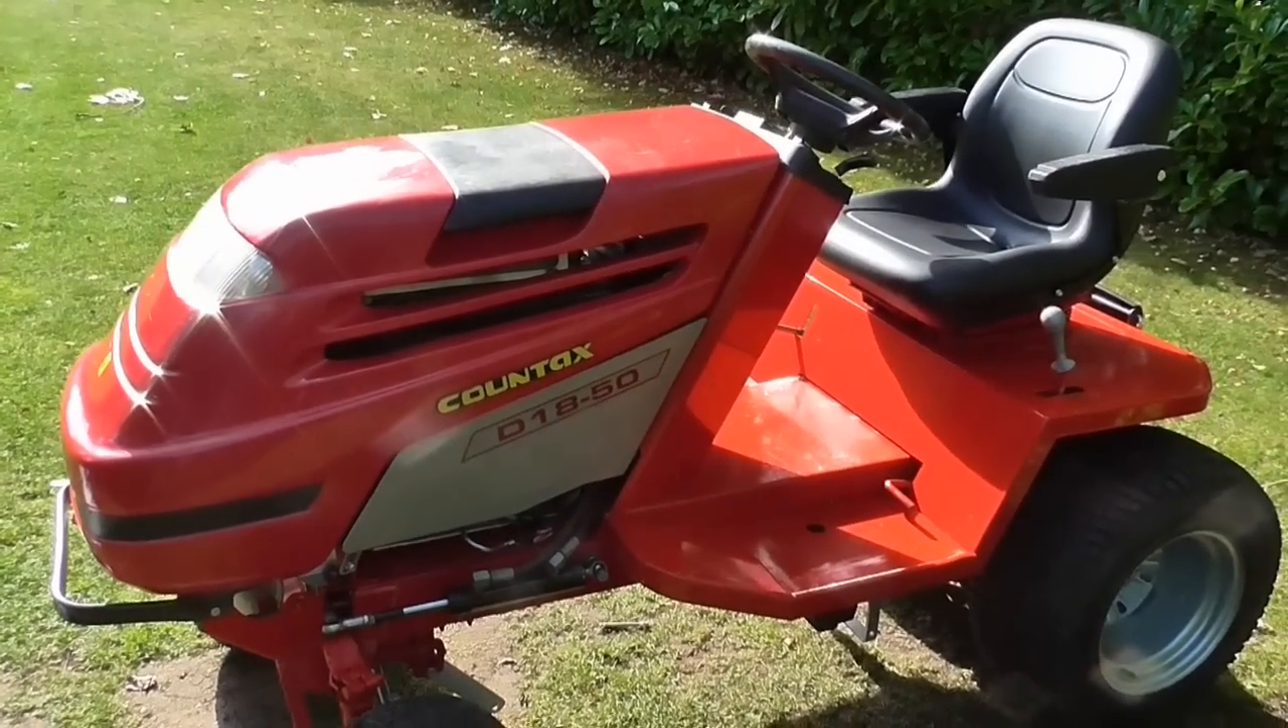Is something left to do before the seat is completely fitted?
No.